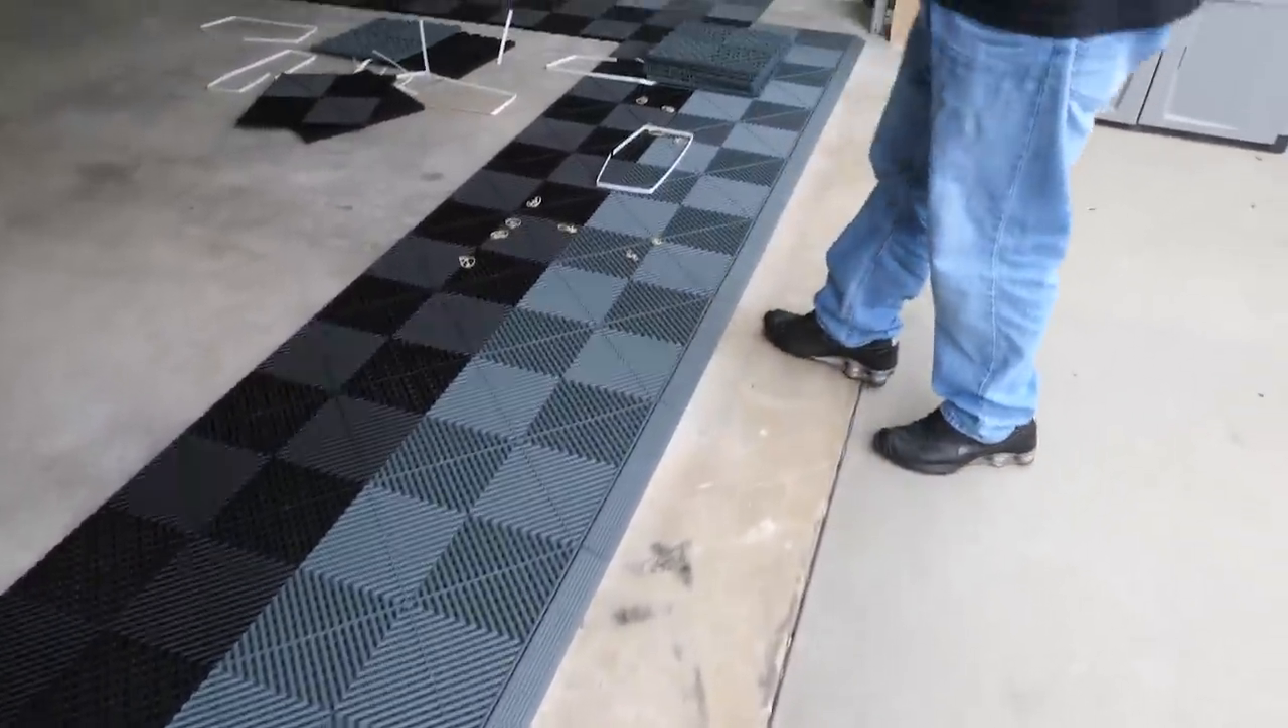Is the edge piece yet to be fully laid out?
No.